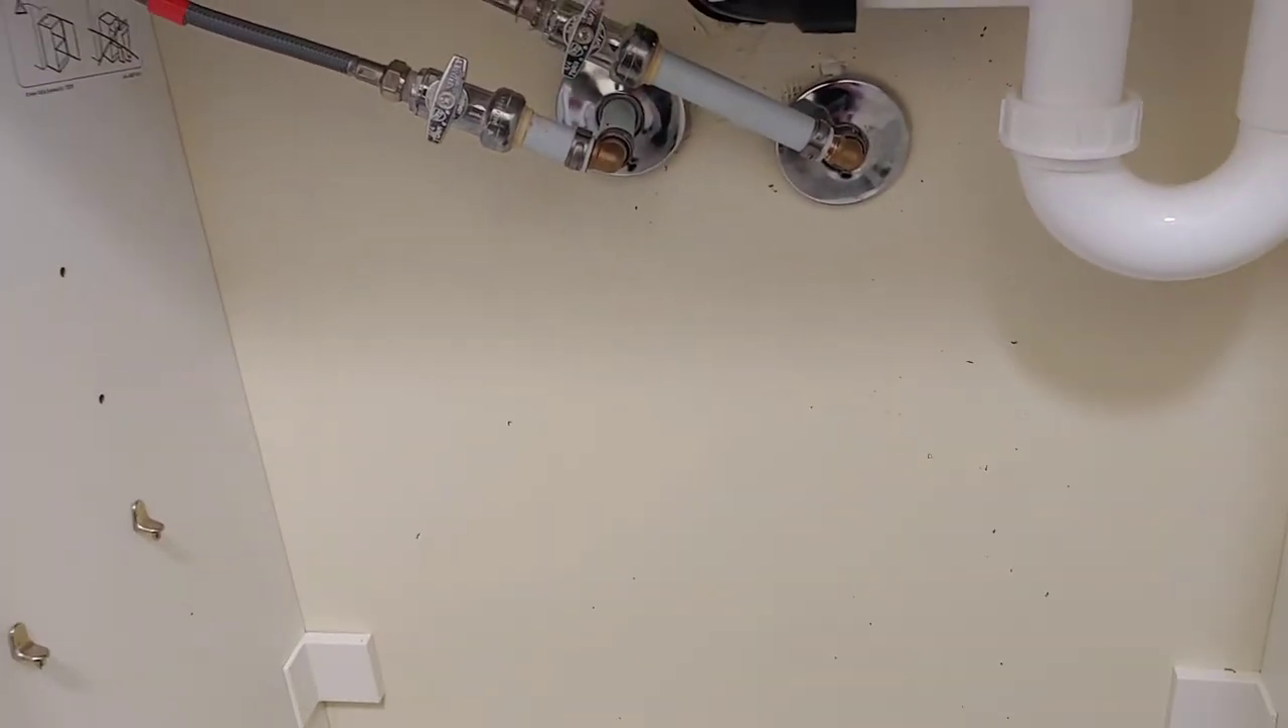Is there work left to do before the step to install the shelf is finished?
Yes.